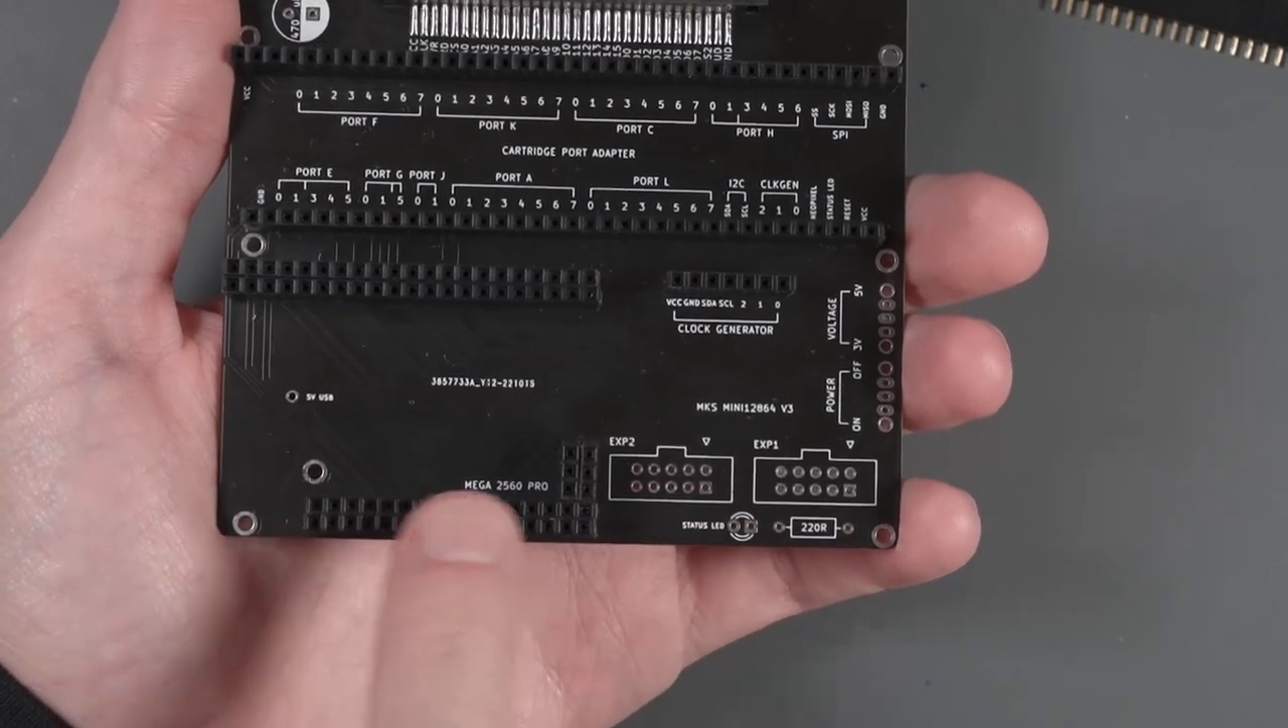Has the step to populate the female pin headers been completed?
Yes.